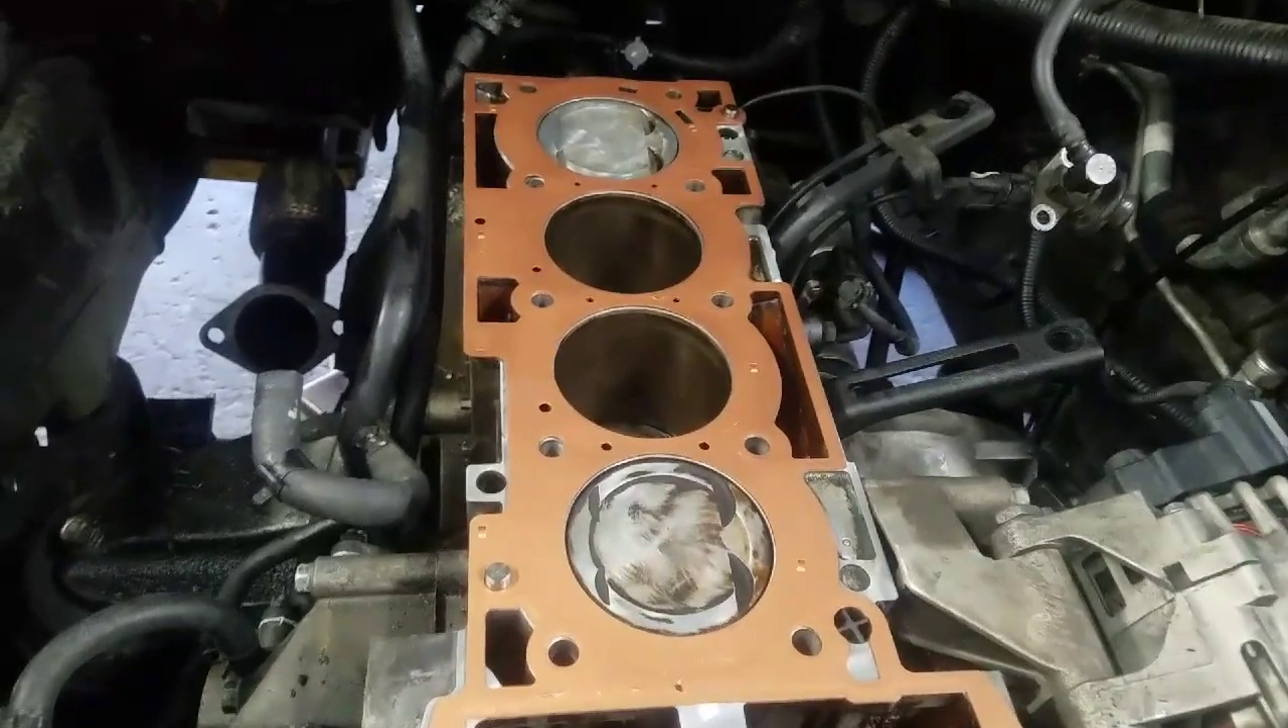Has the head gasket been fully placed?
Yes.